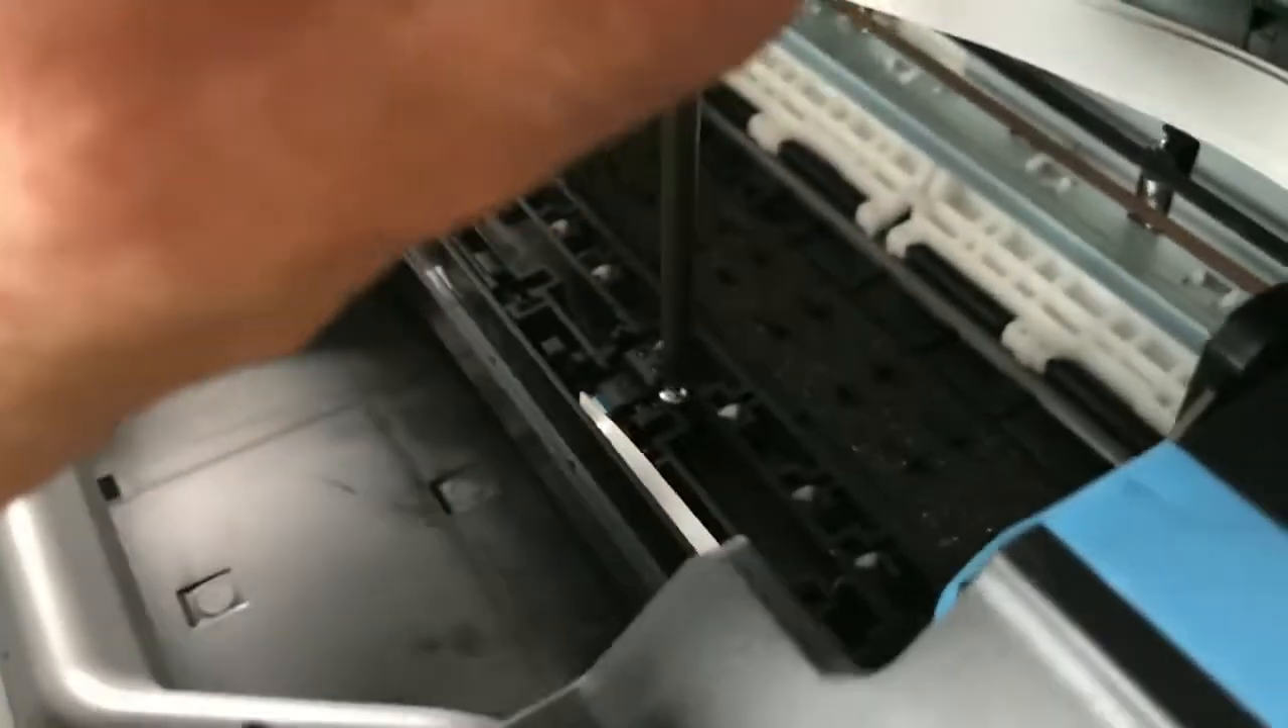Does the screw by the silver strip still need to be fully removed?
Yes.